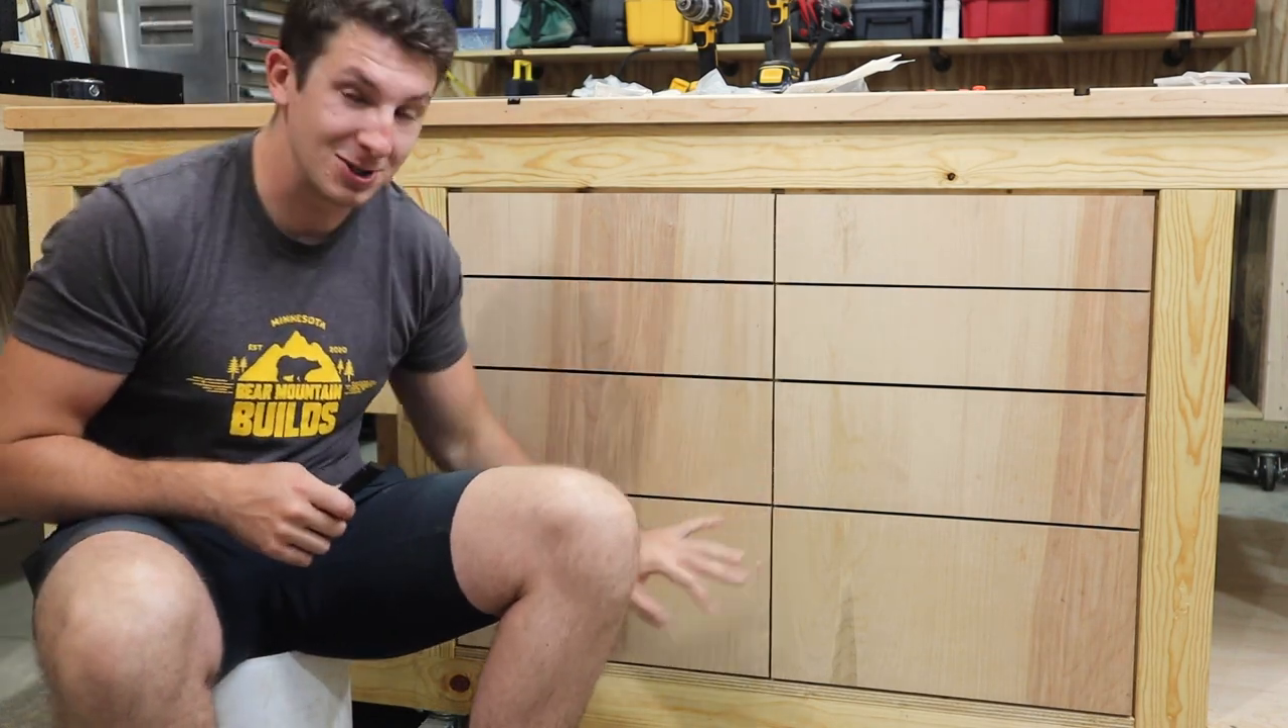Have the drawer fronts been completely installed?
Yes.